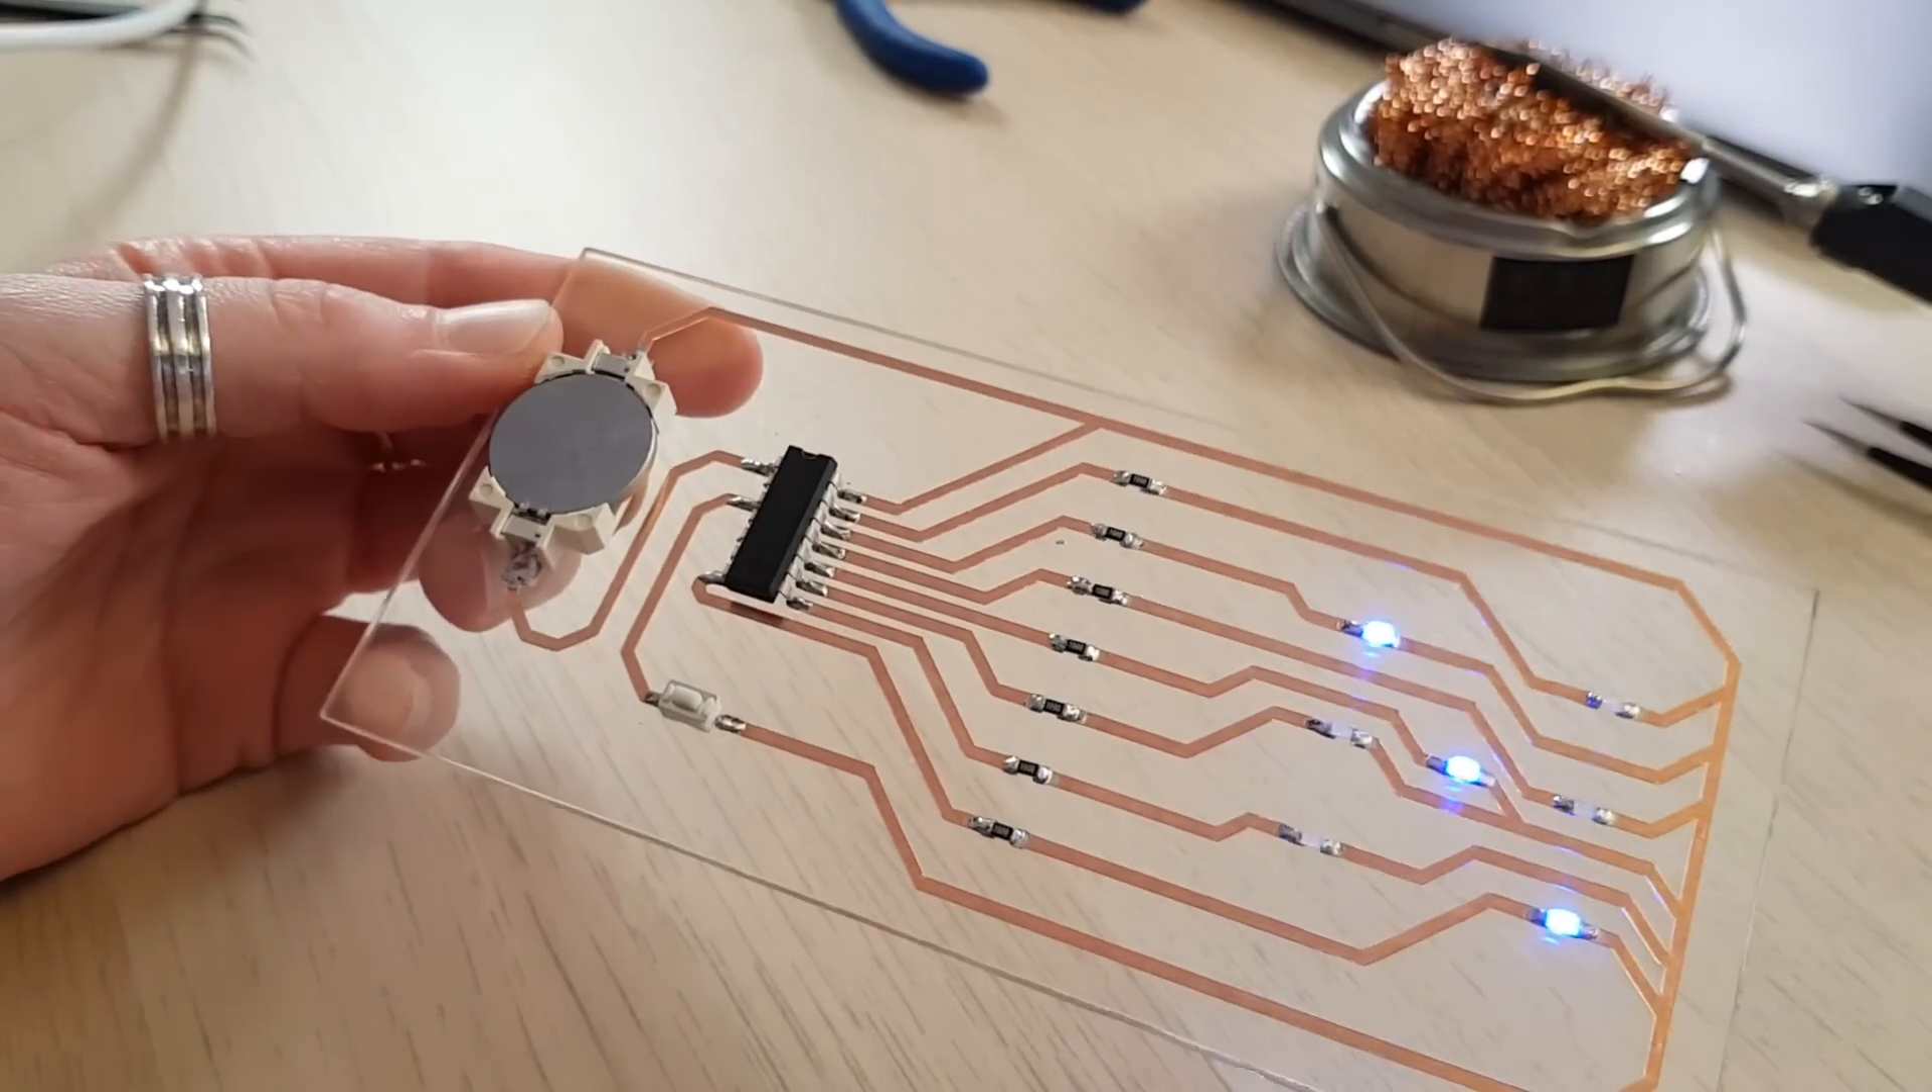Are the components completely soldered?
Yes.